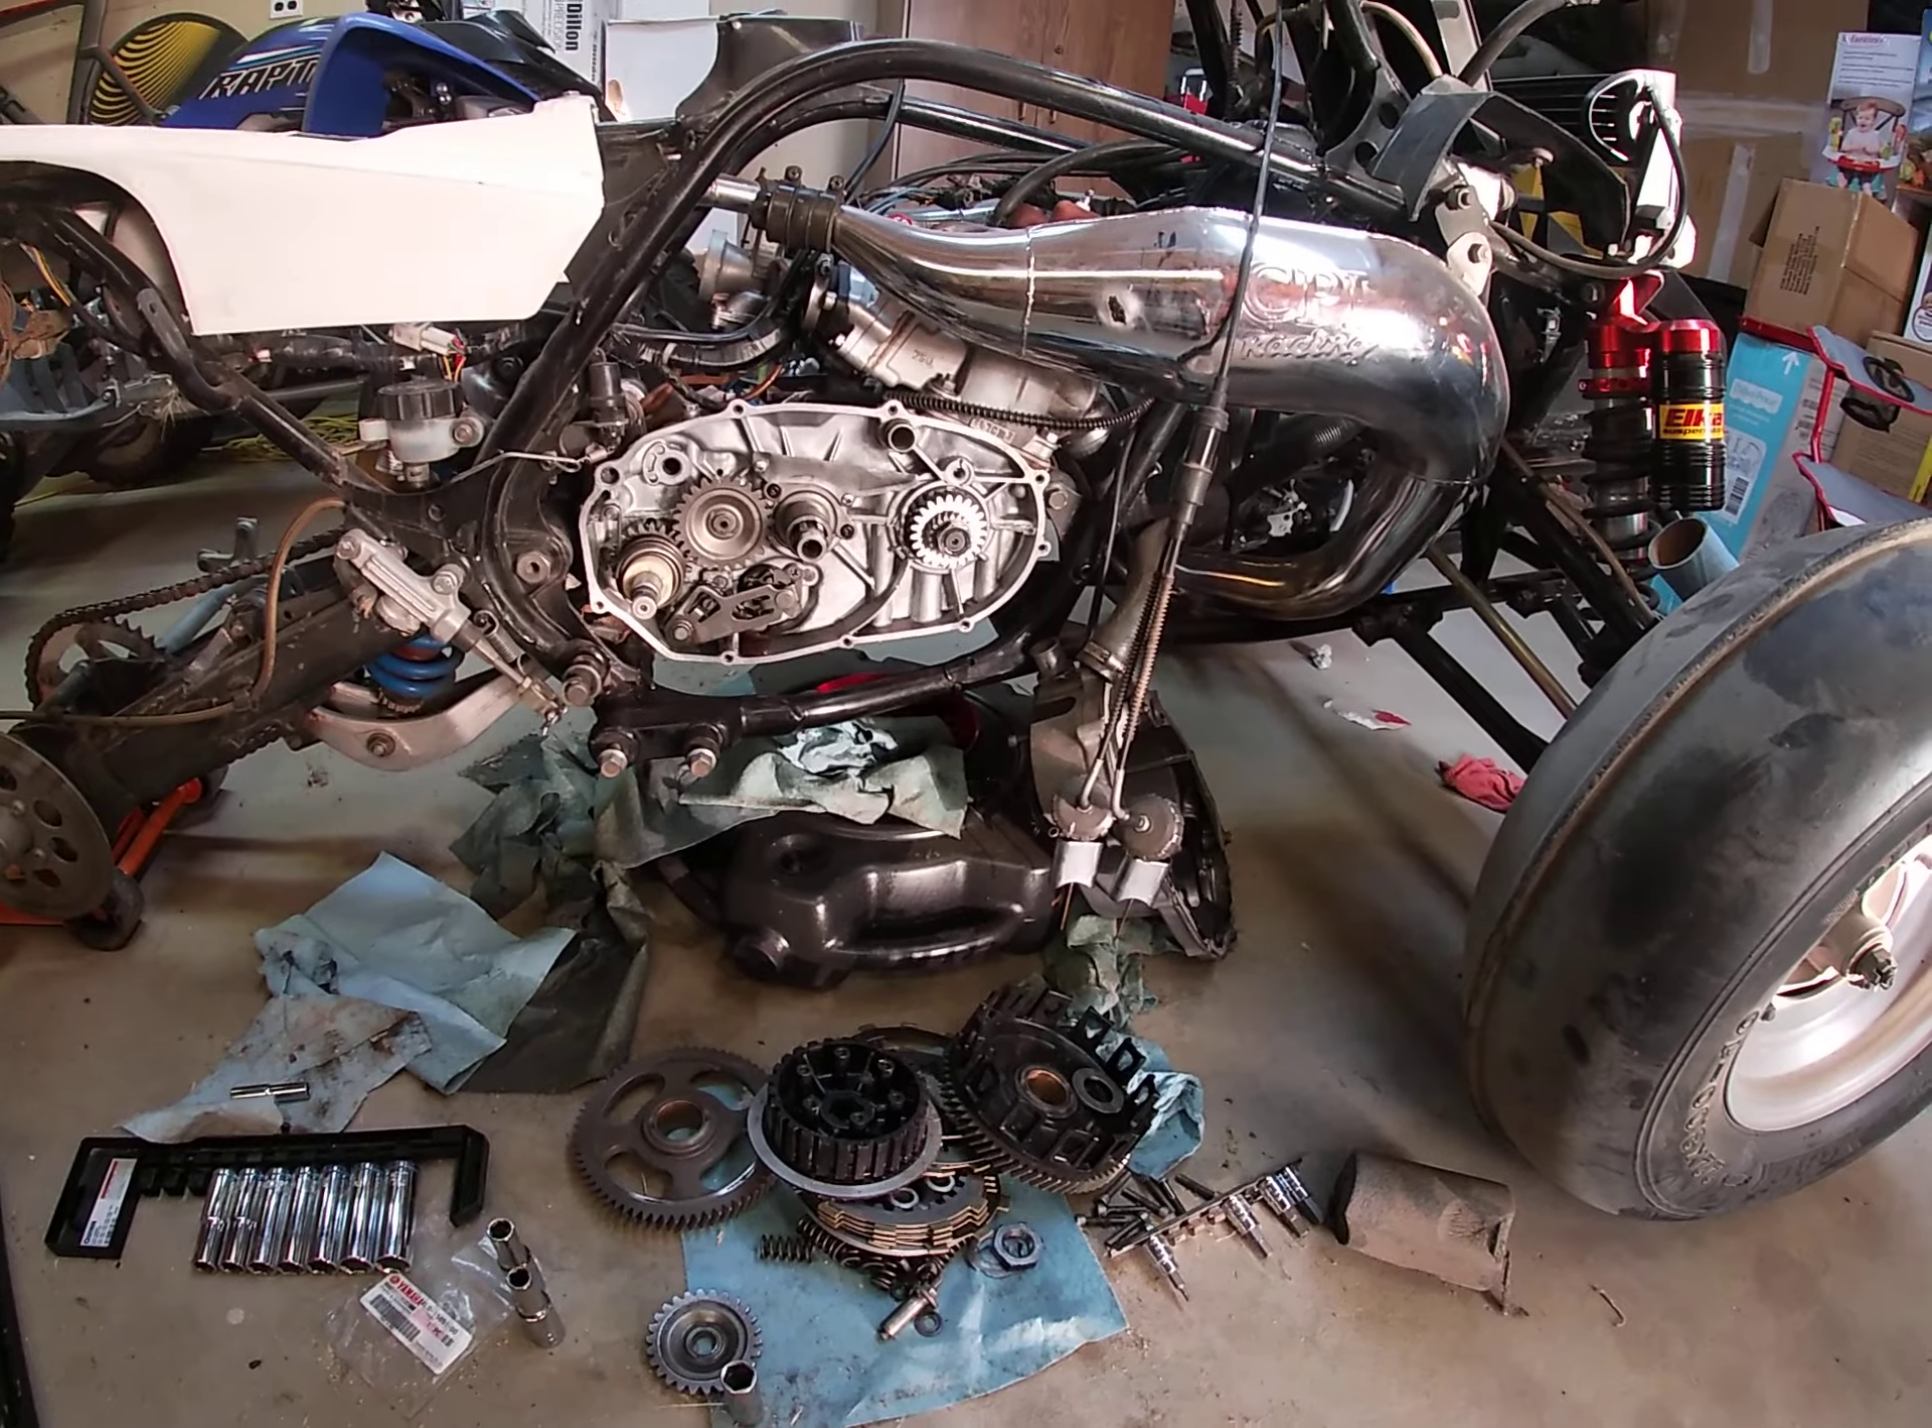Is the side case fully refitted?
No.